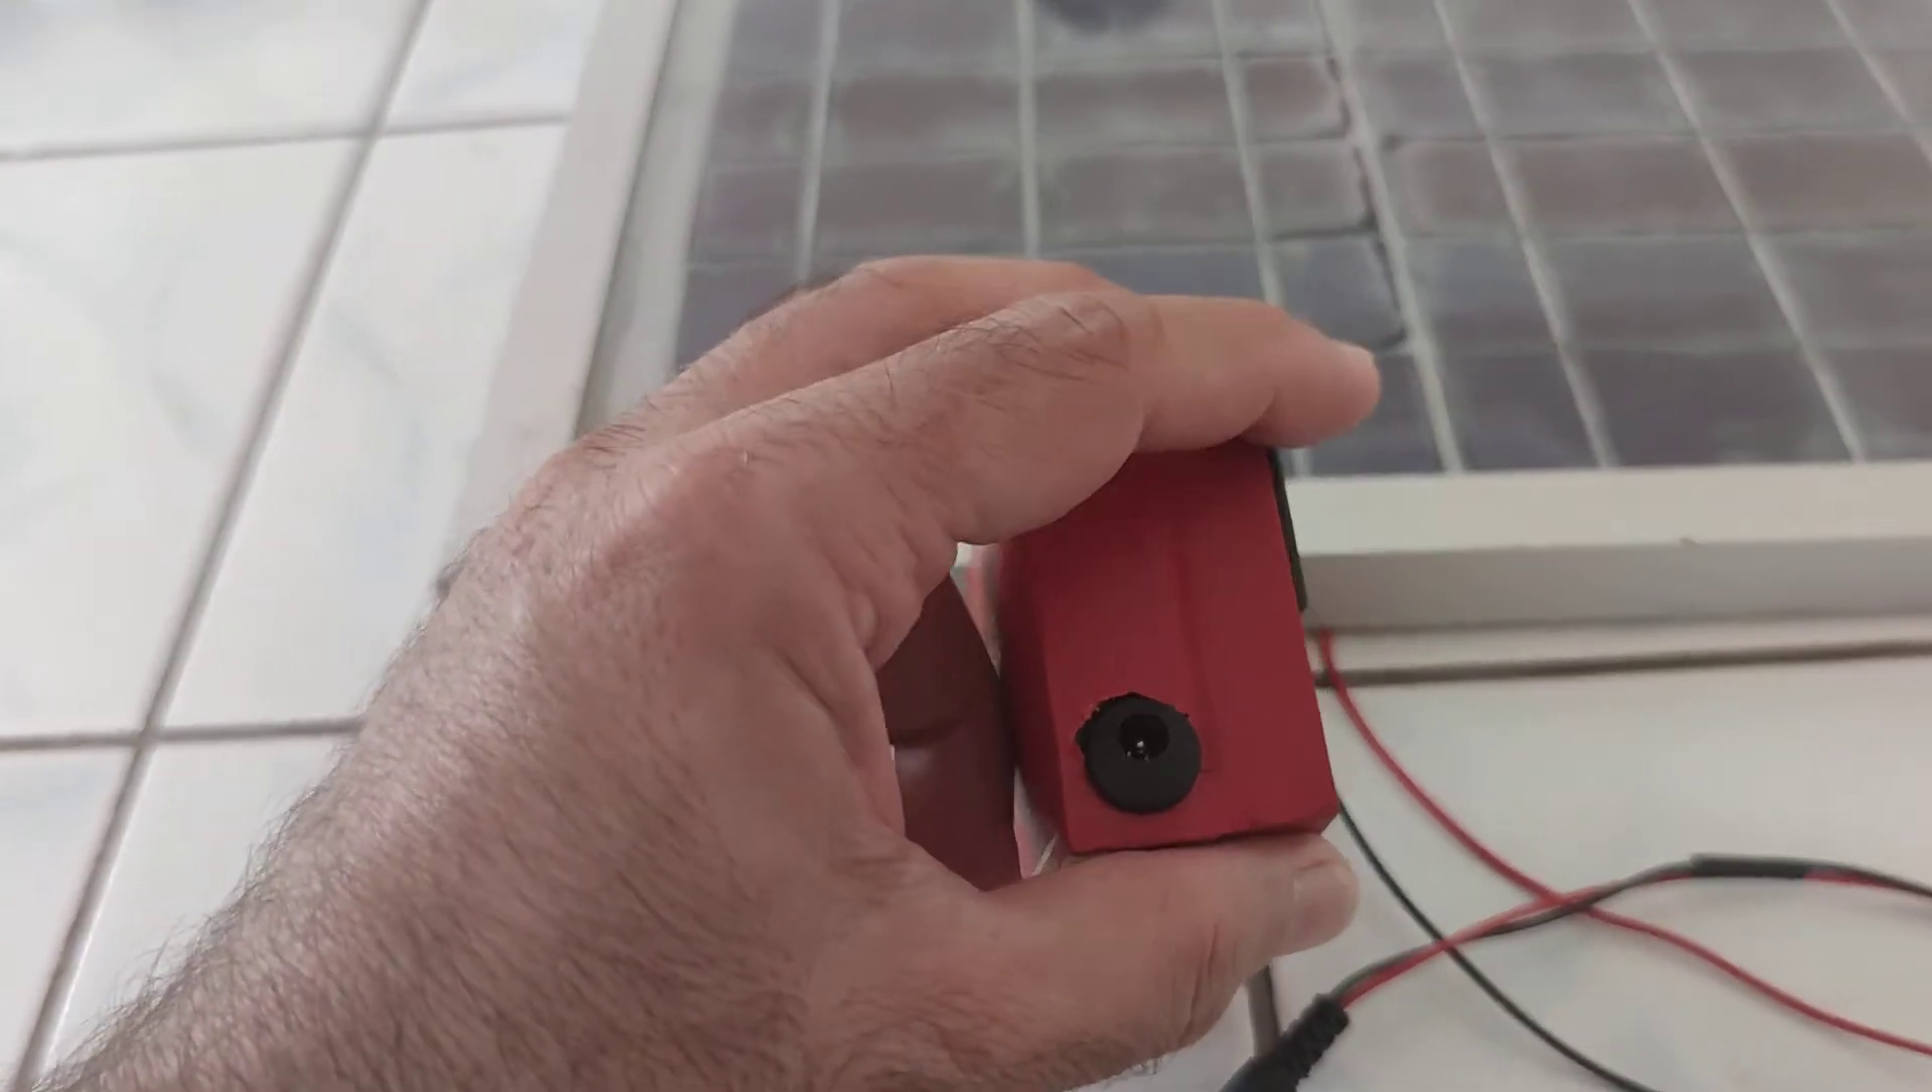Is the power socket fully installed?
Yes.